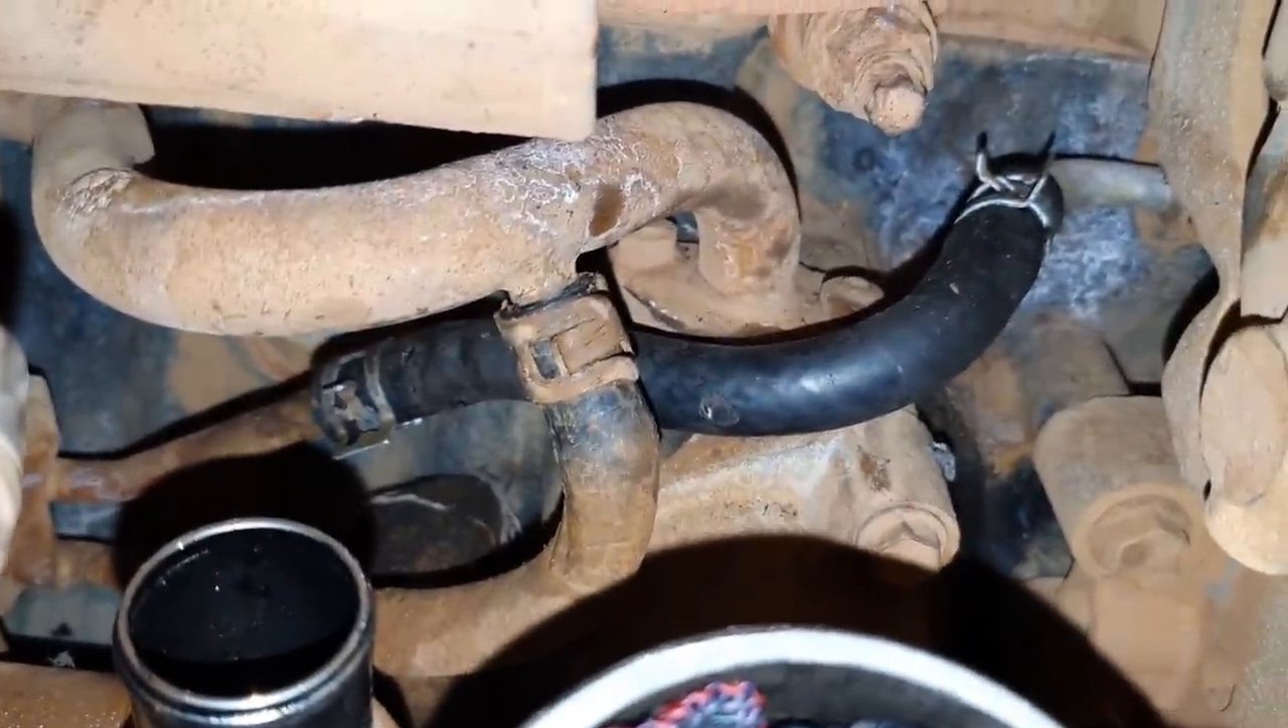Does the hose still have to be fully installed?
No.